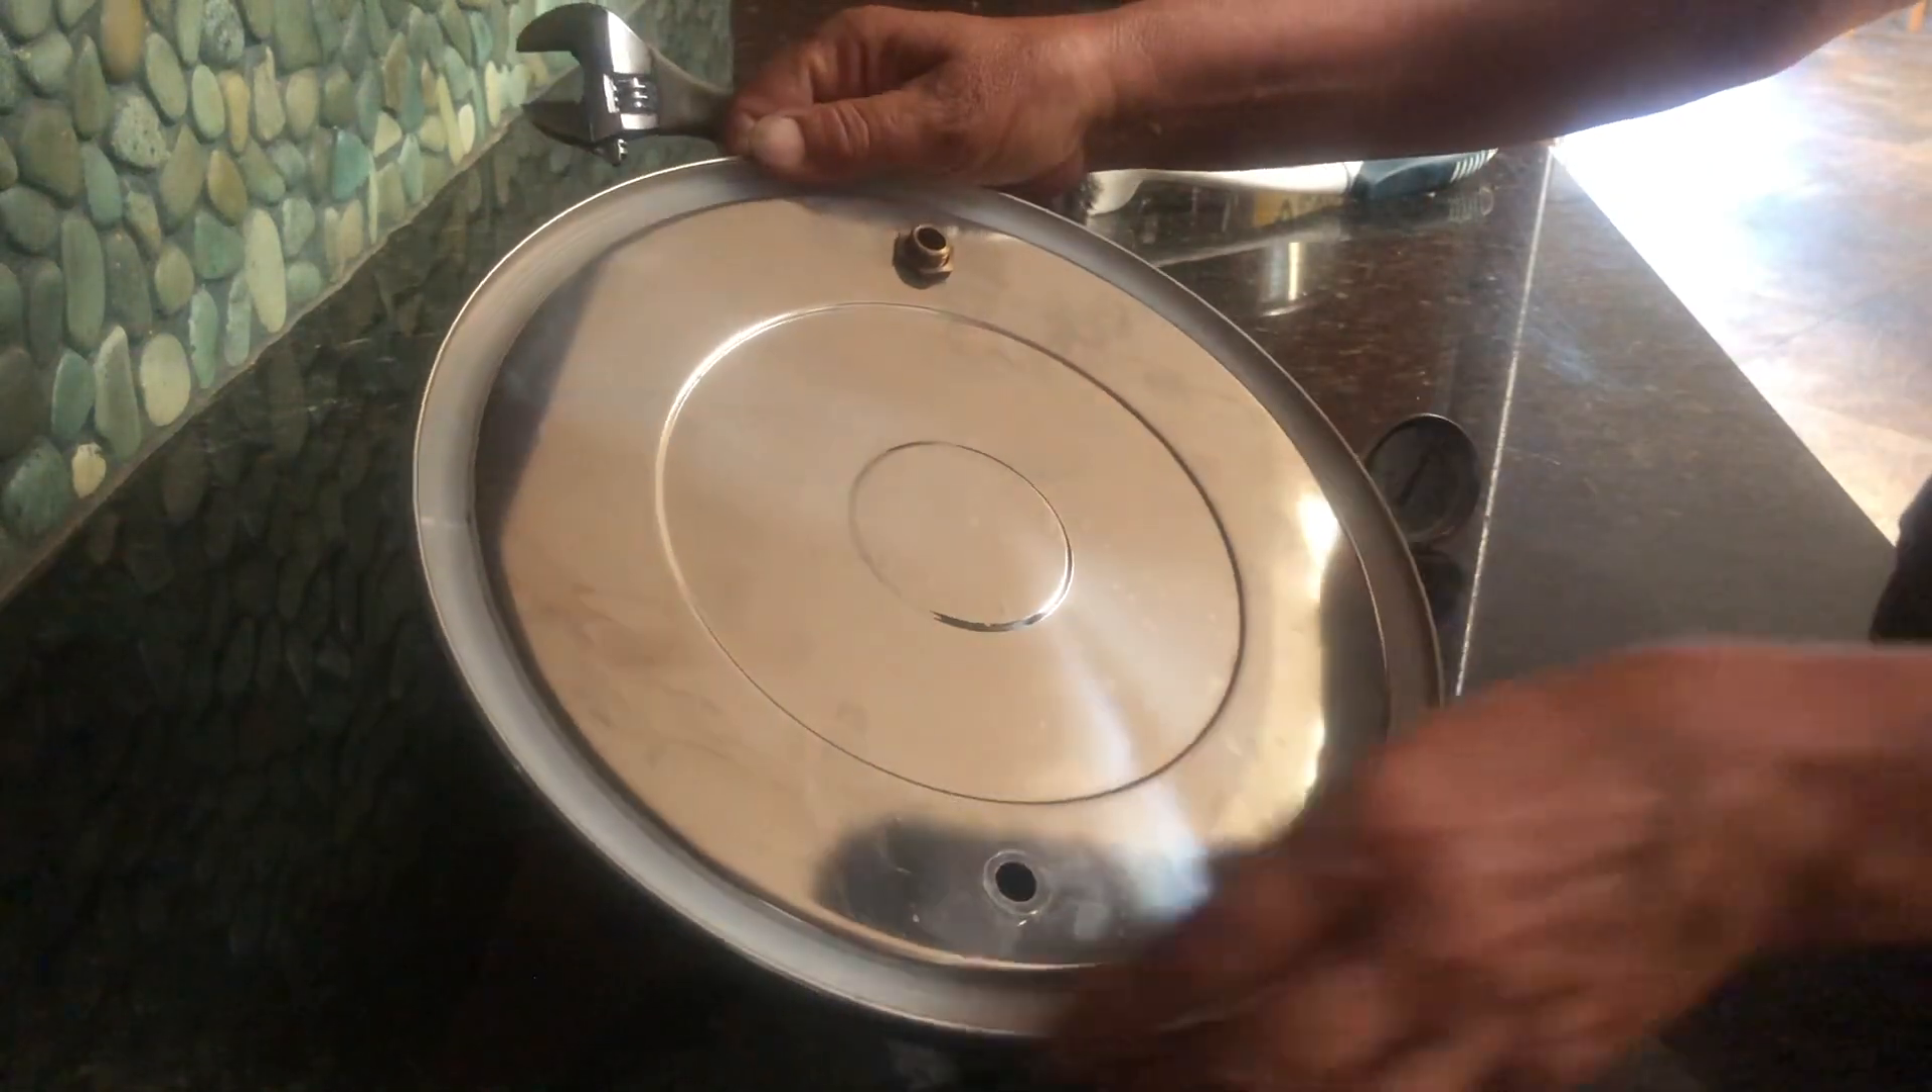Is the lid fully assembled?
No.